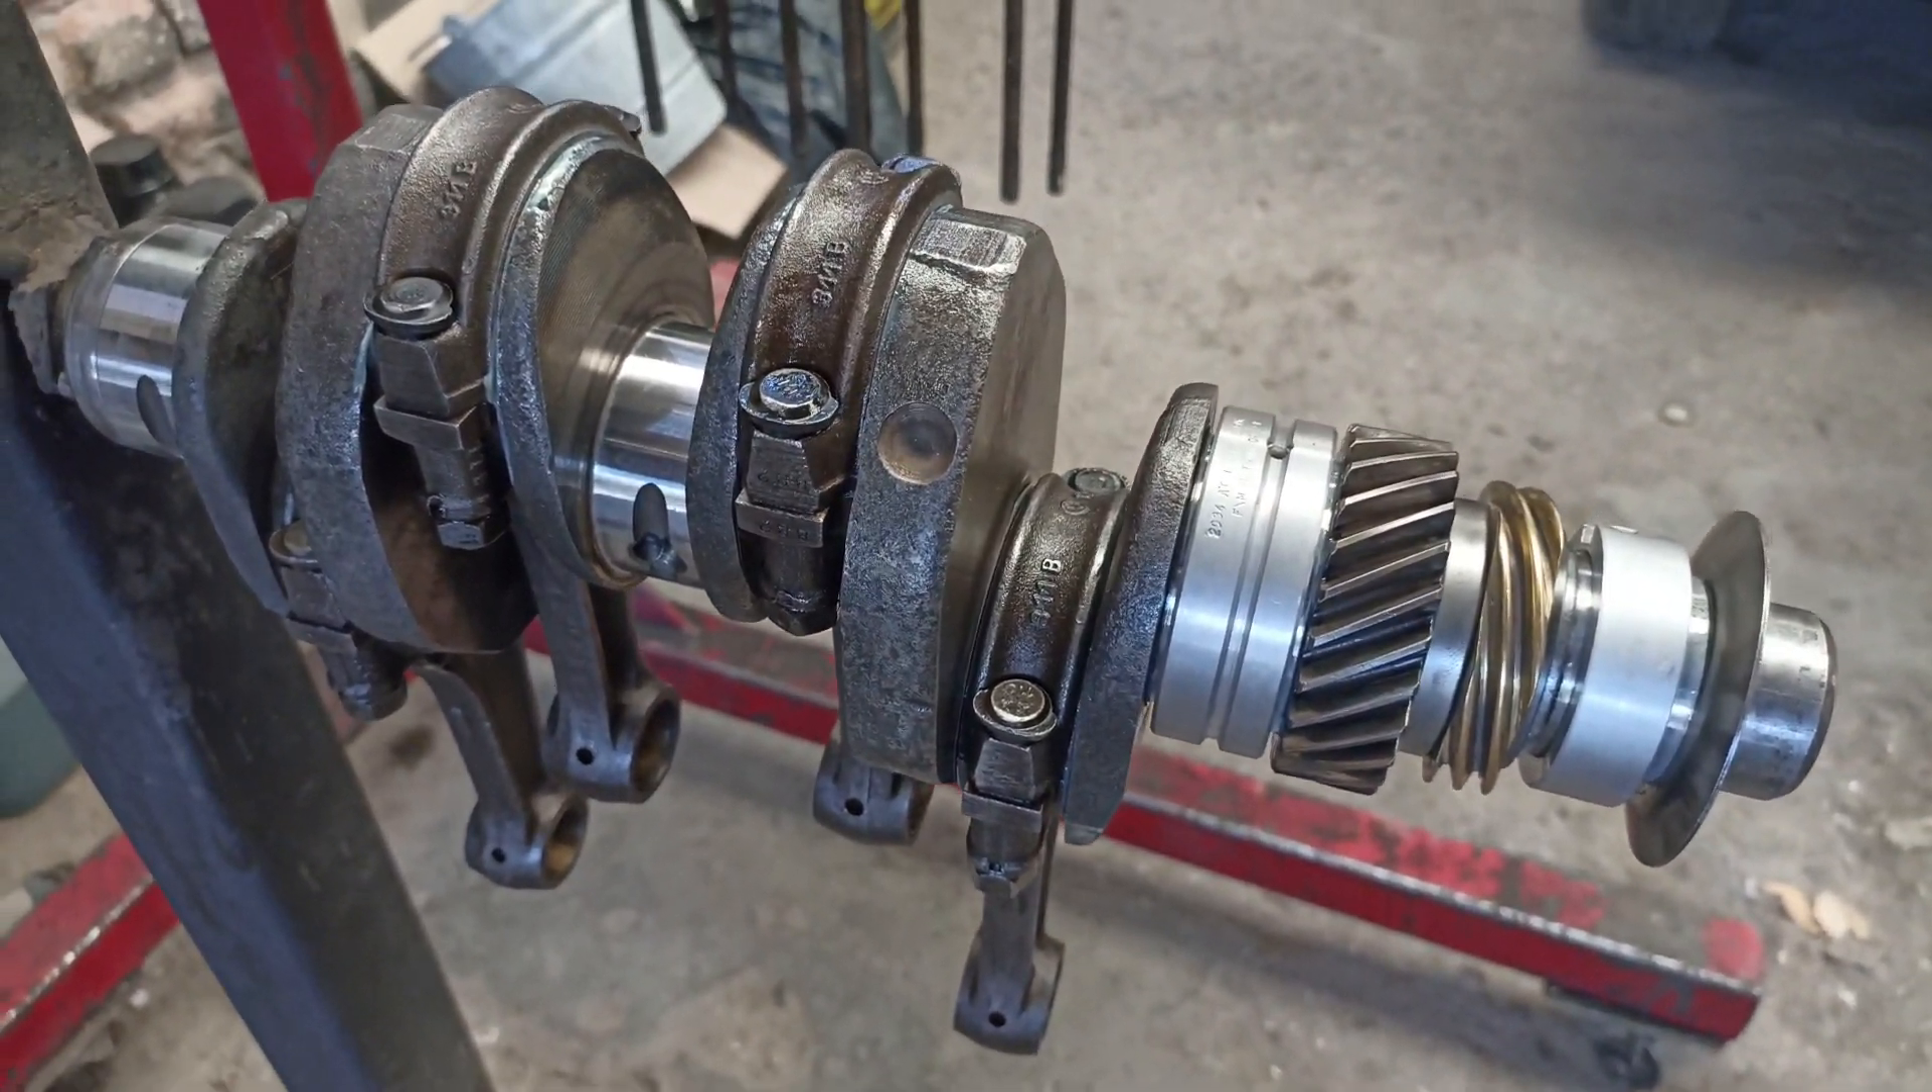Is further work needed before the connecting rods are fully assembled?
No.